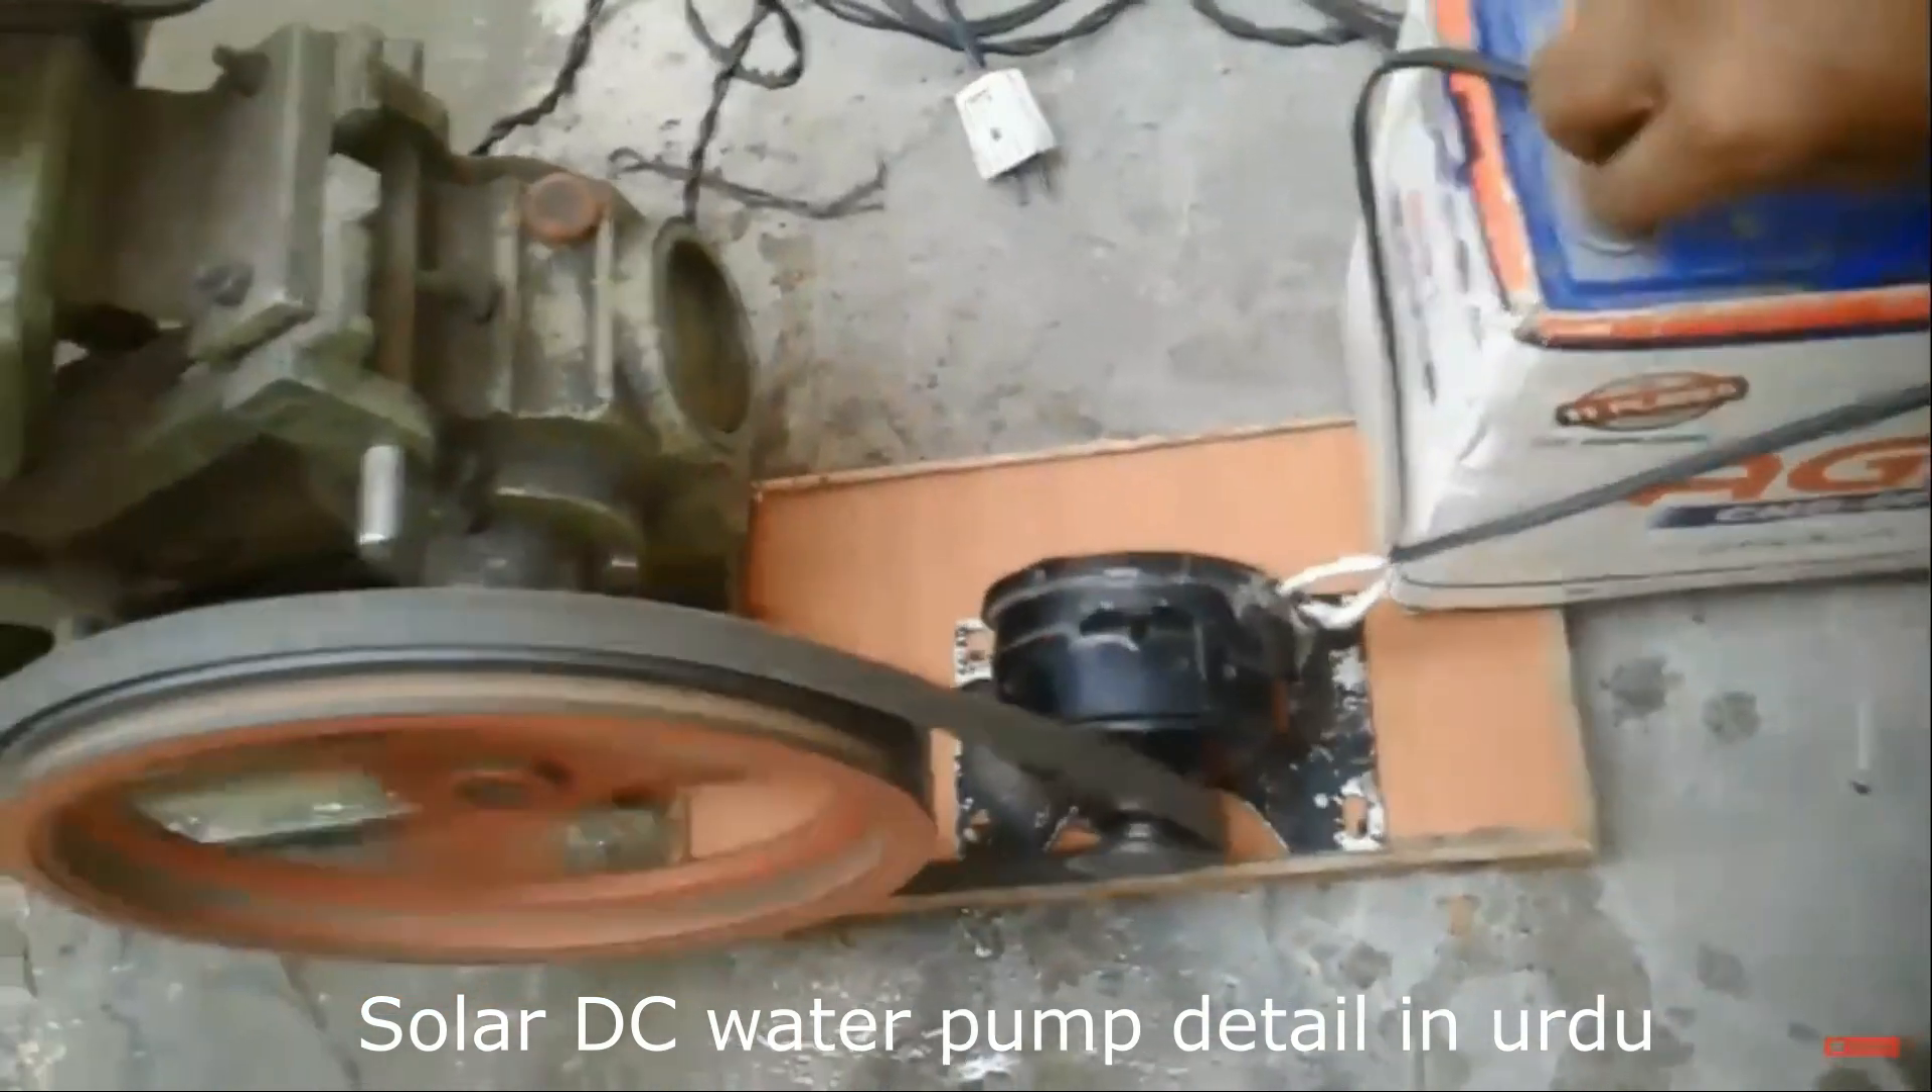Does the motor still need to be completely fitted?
No.